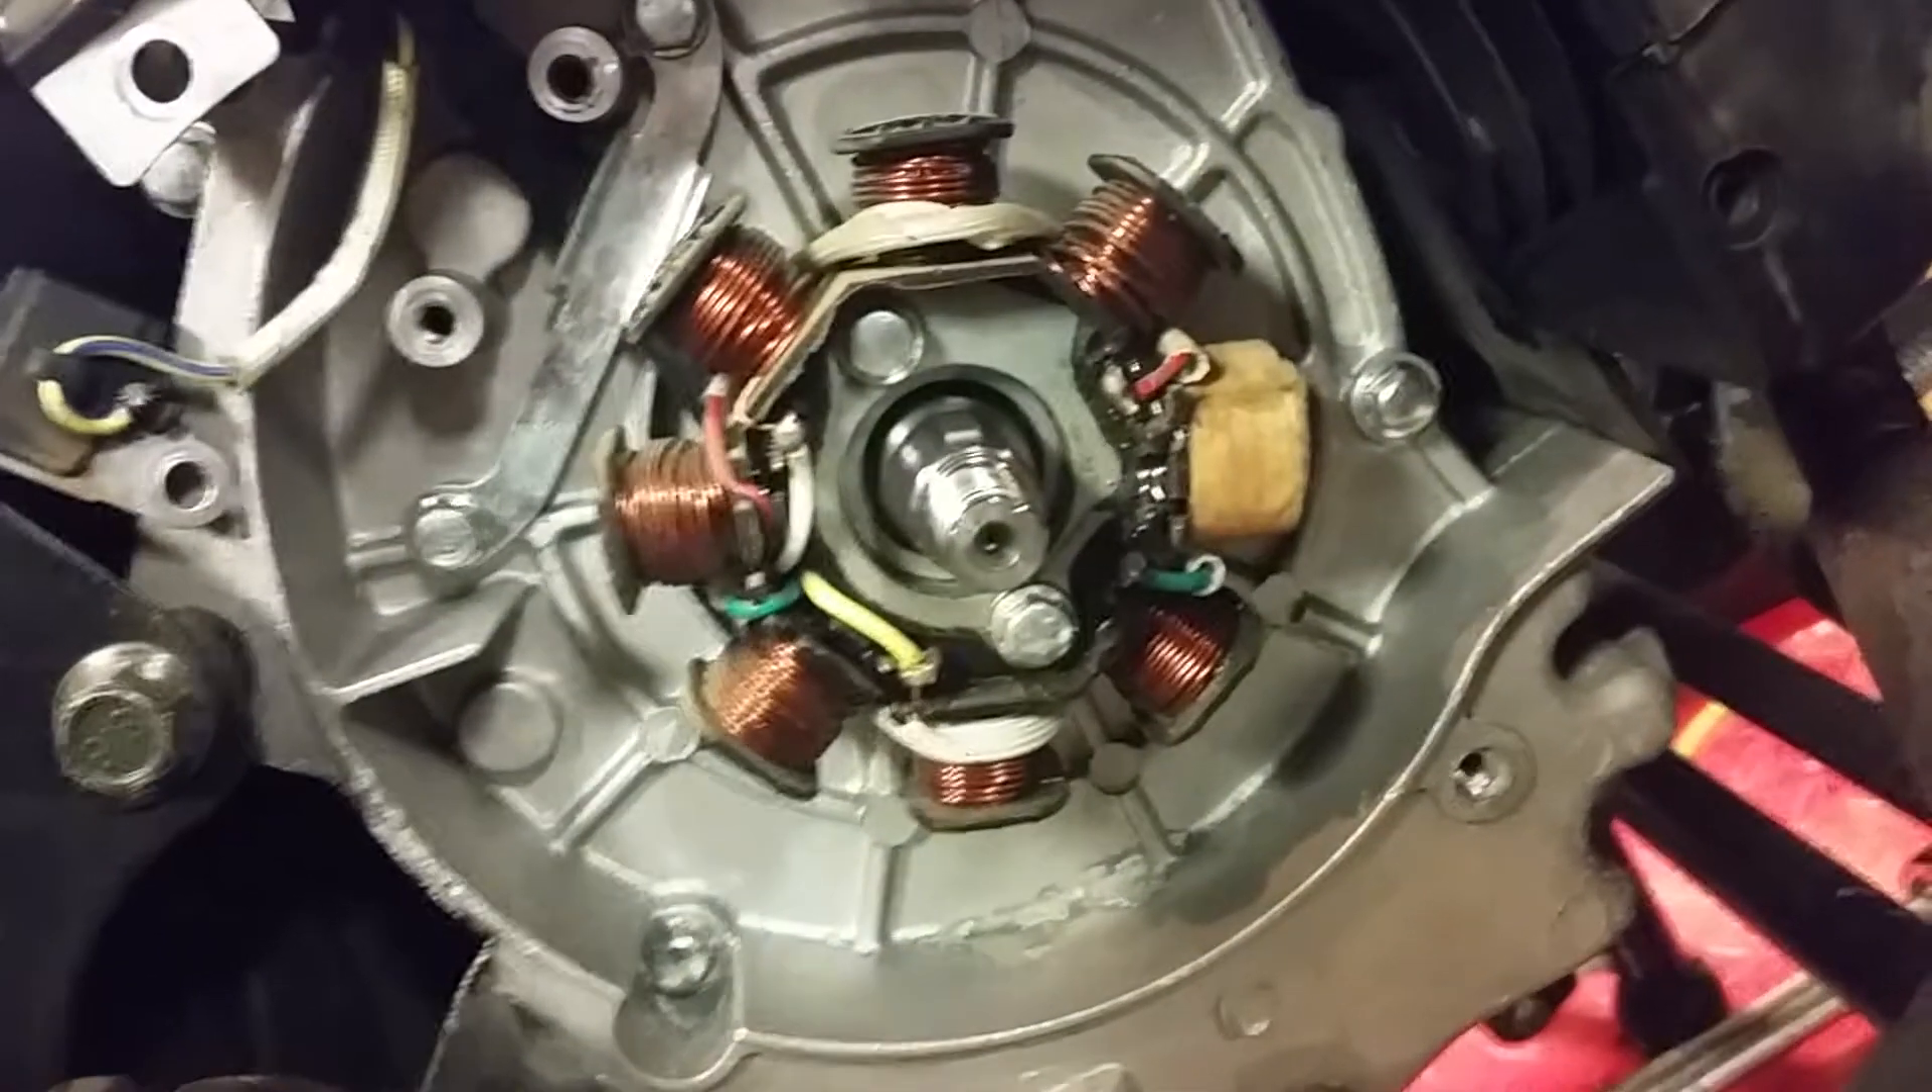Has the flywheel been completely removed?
Yes.